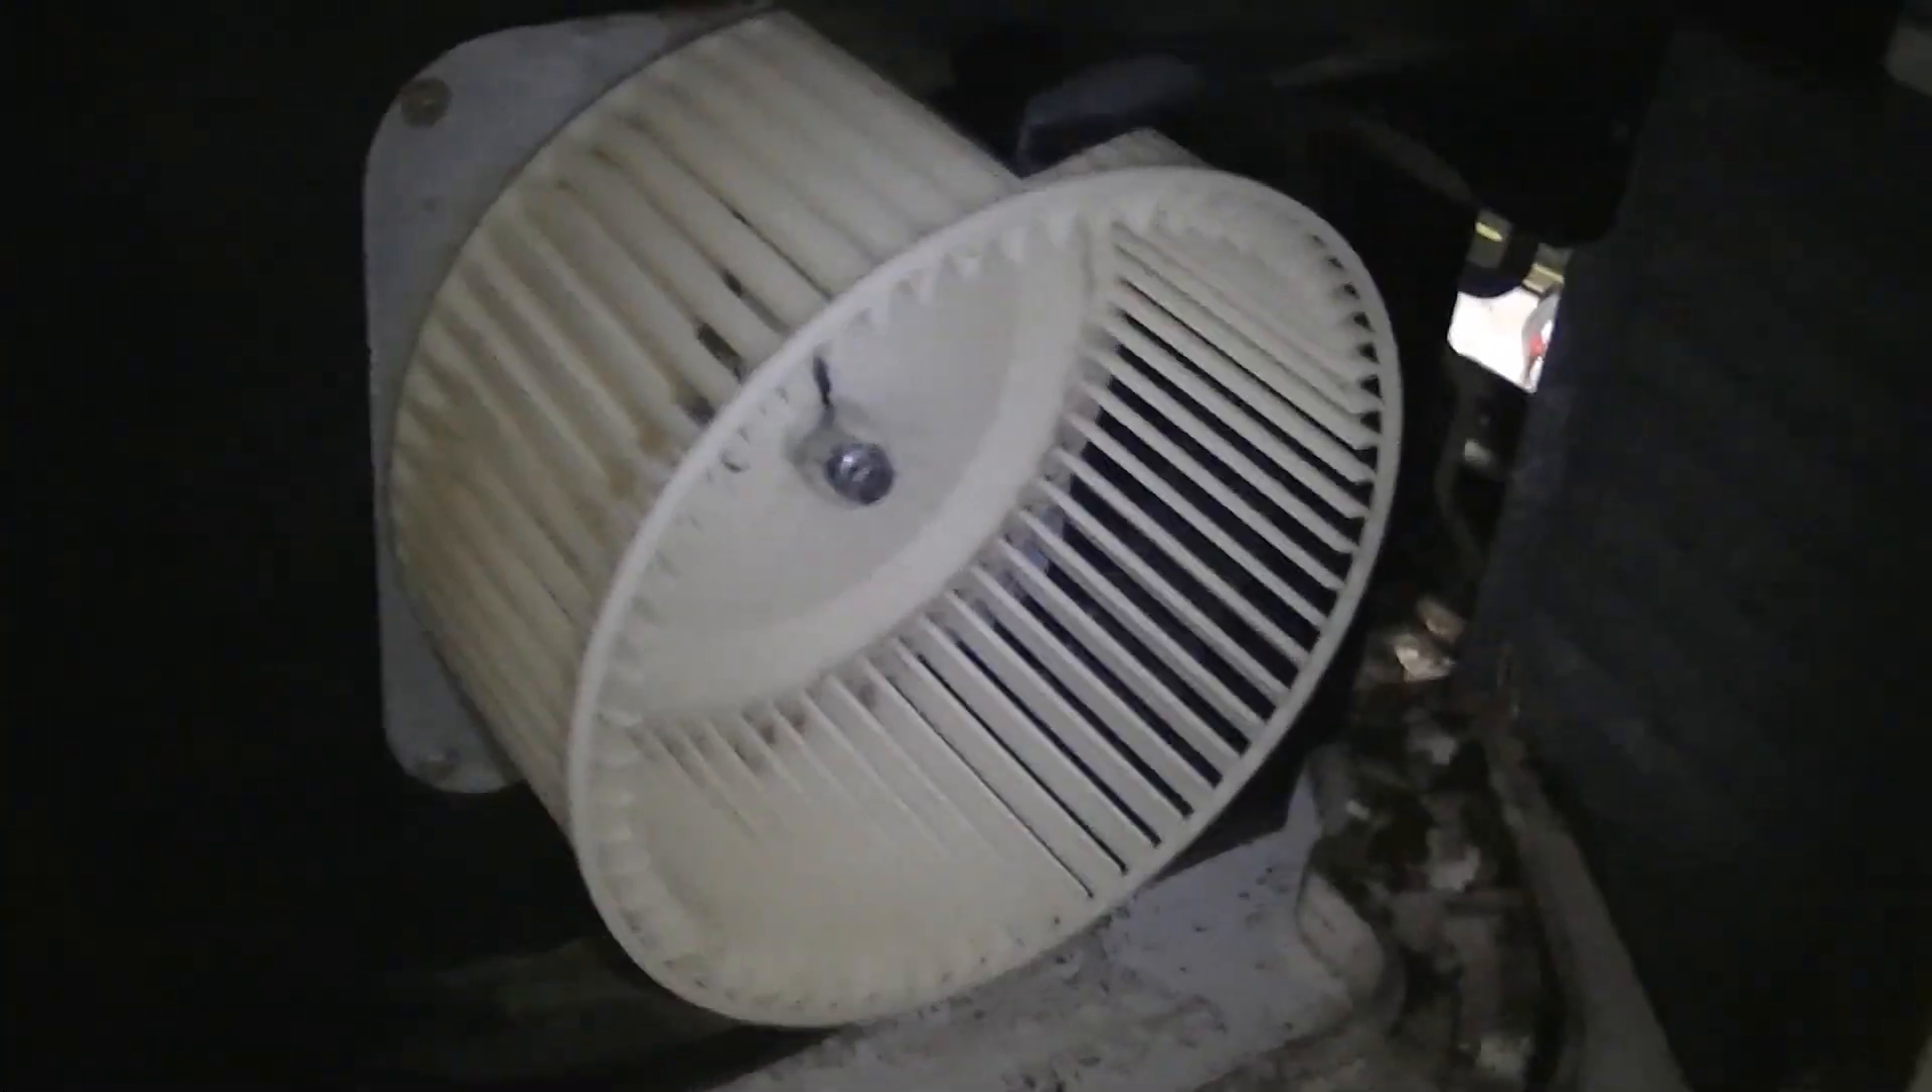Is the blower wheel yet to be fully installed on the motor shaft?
No.